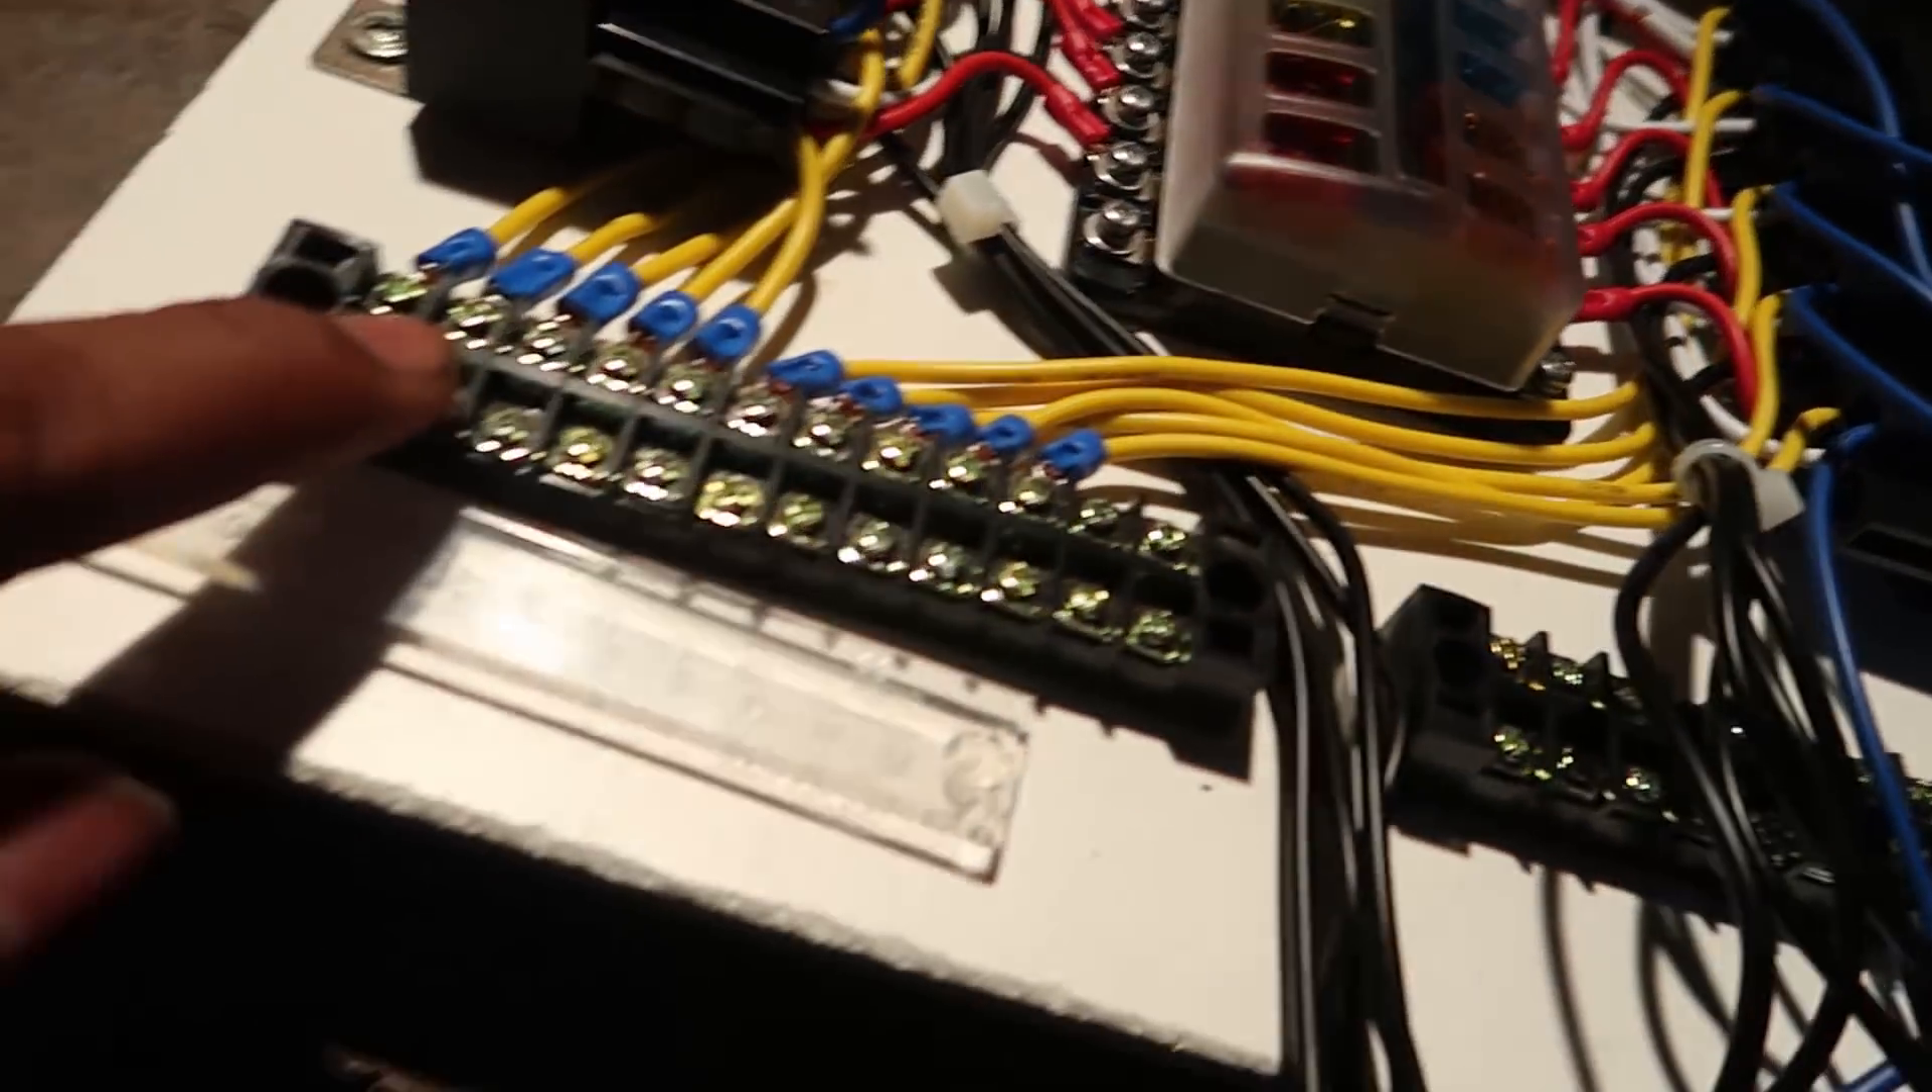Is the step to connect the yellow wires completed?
Yes.